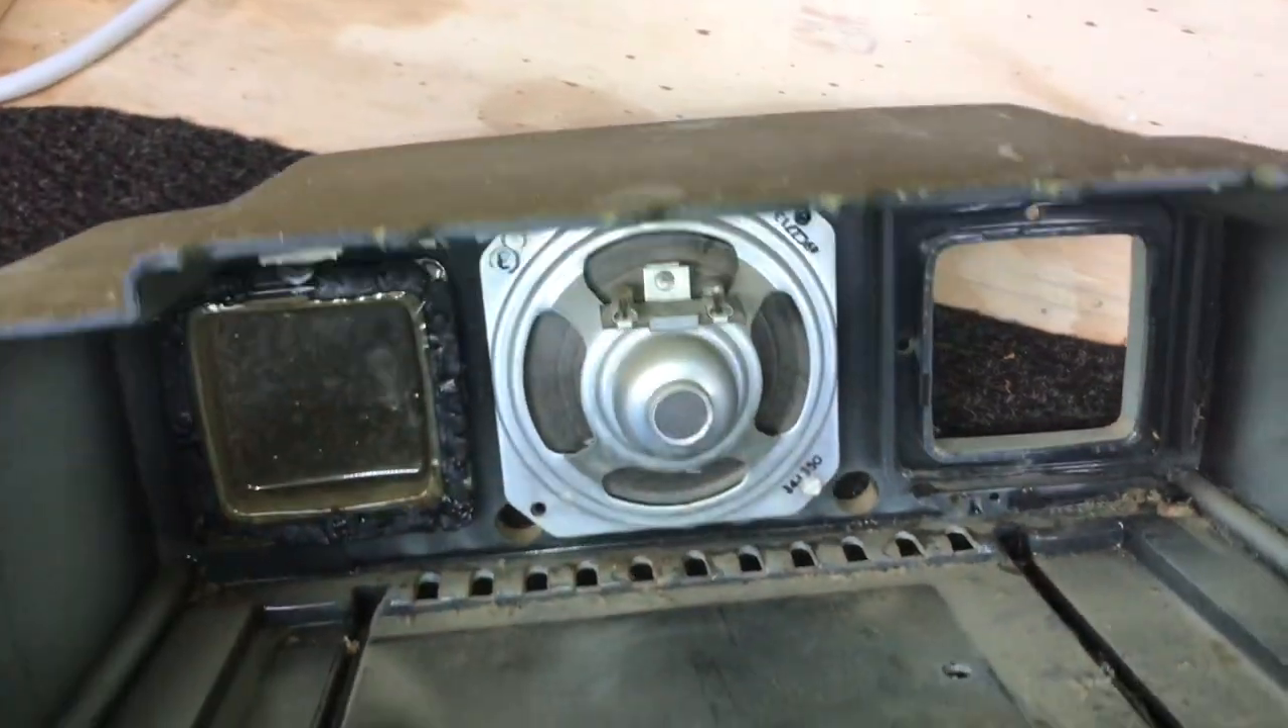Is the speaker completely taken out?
No.